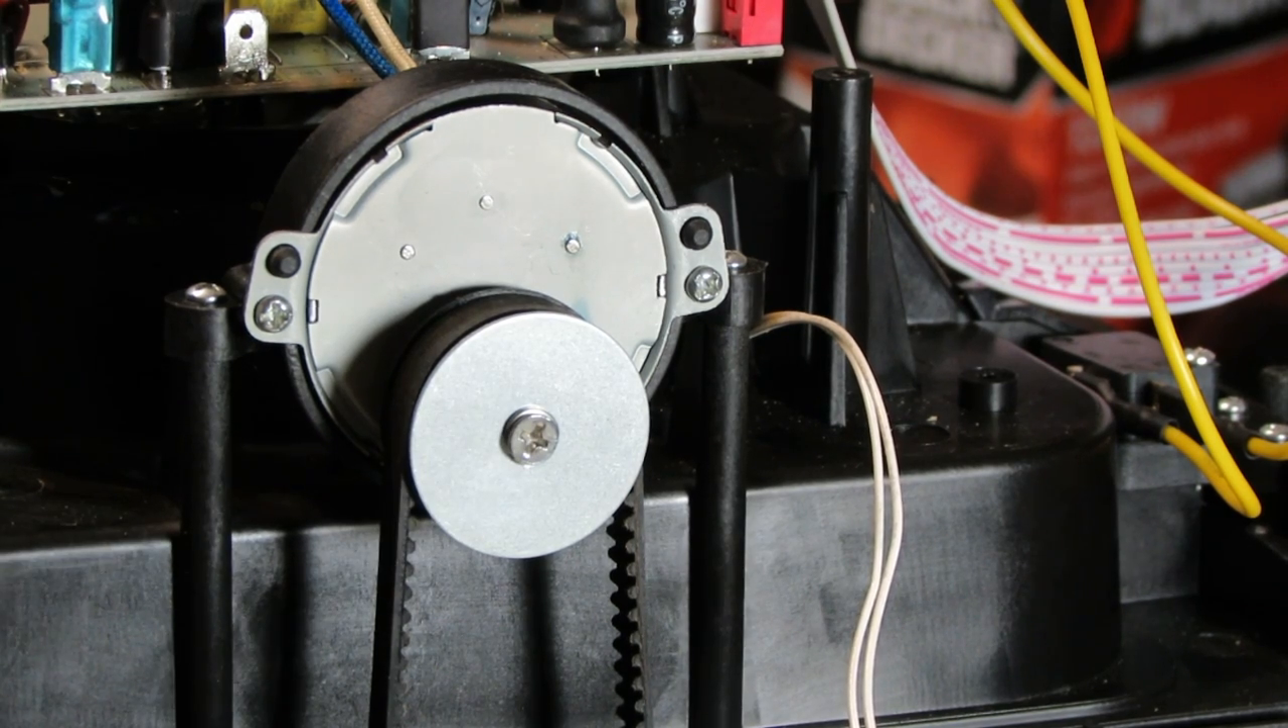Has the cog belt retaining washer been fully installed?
Yes.